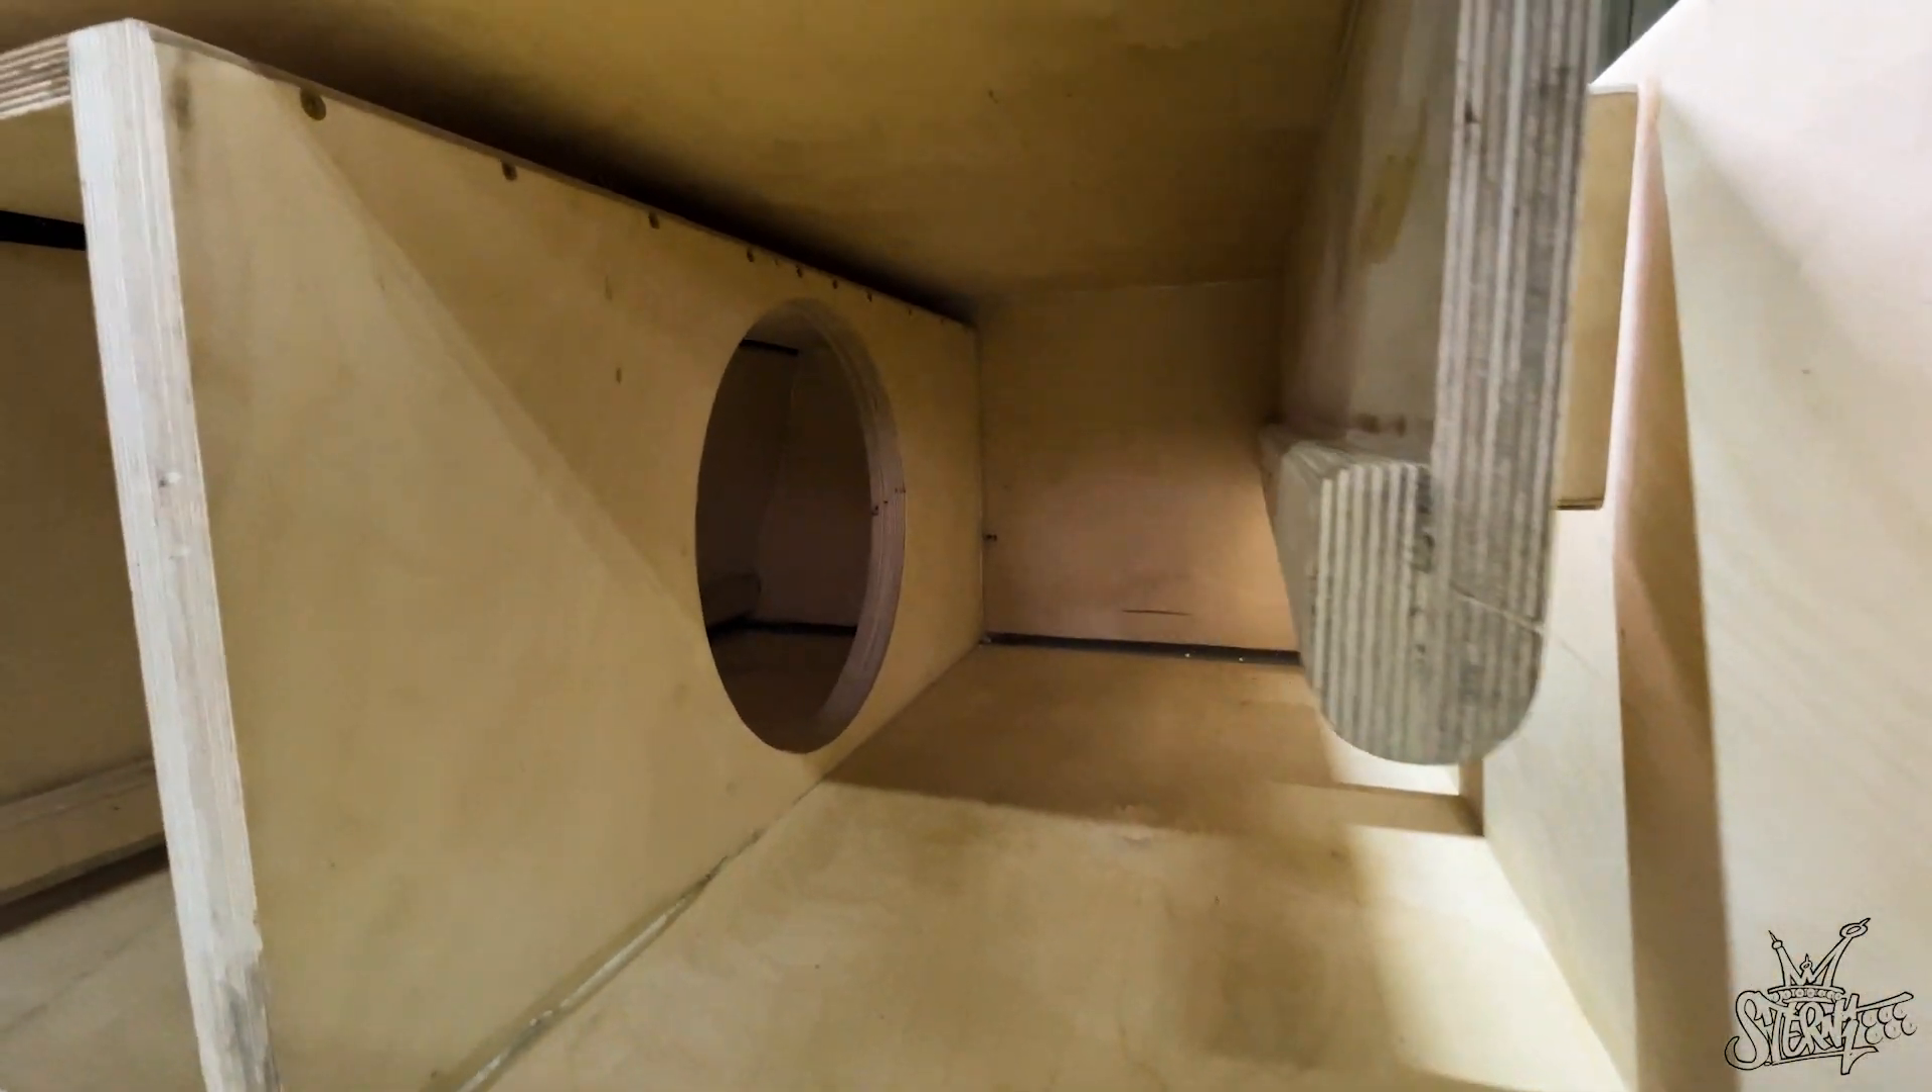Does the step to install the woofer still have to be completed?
Yes.